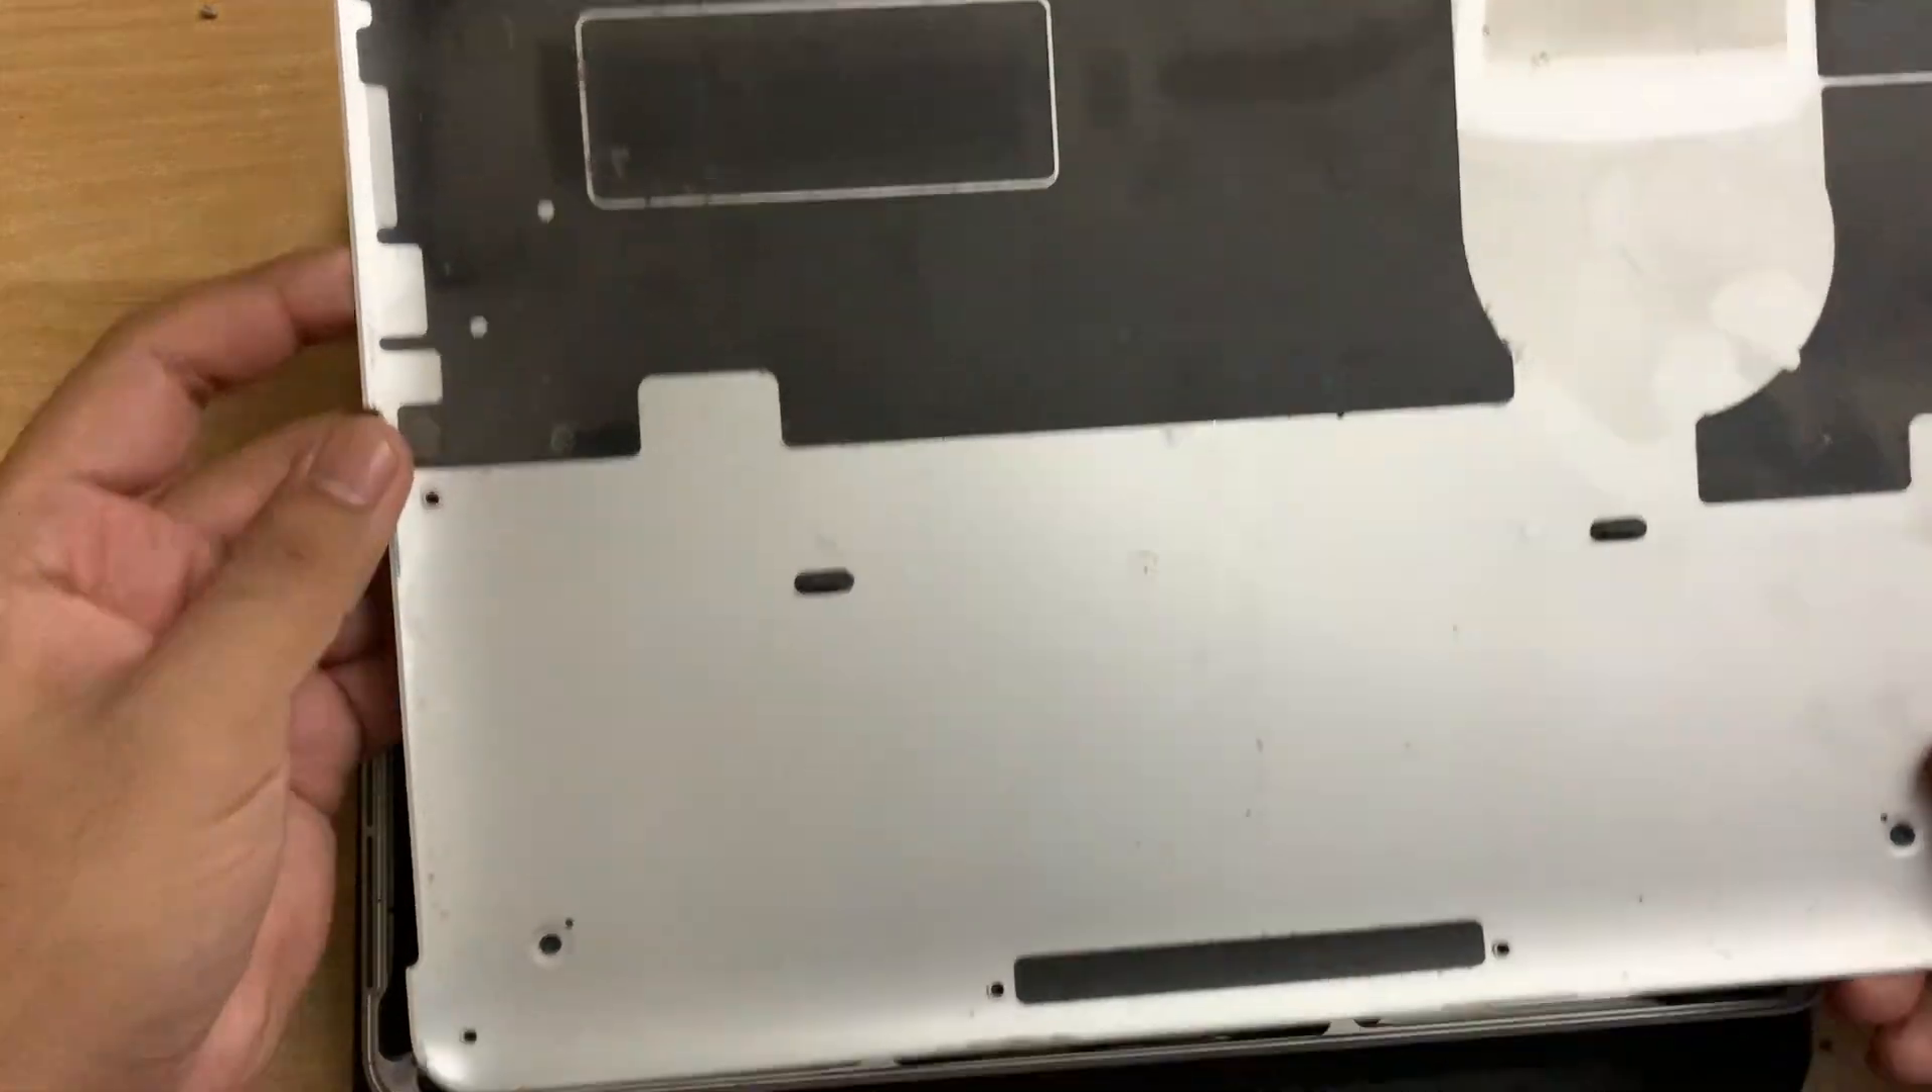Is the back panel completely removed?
Yes.